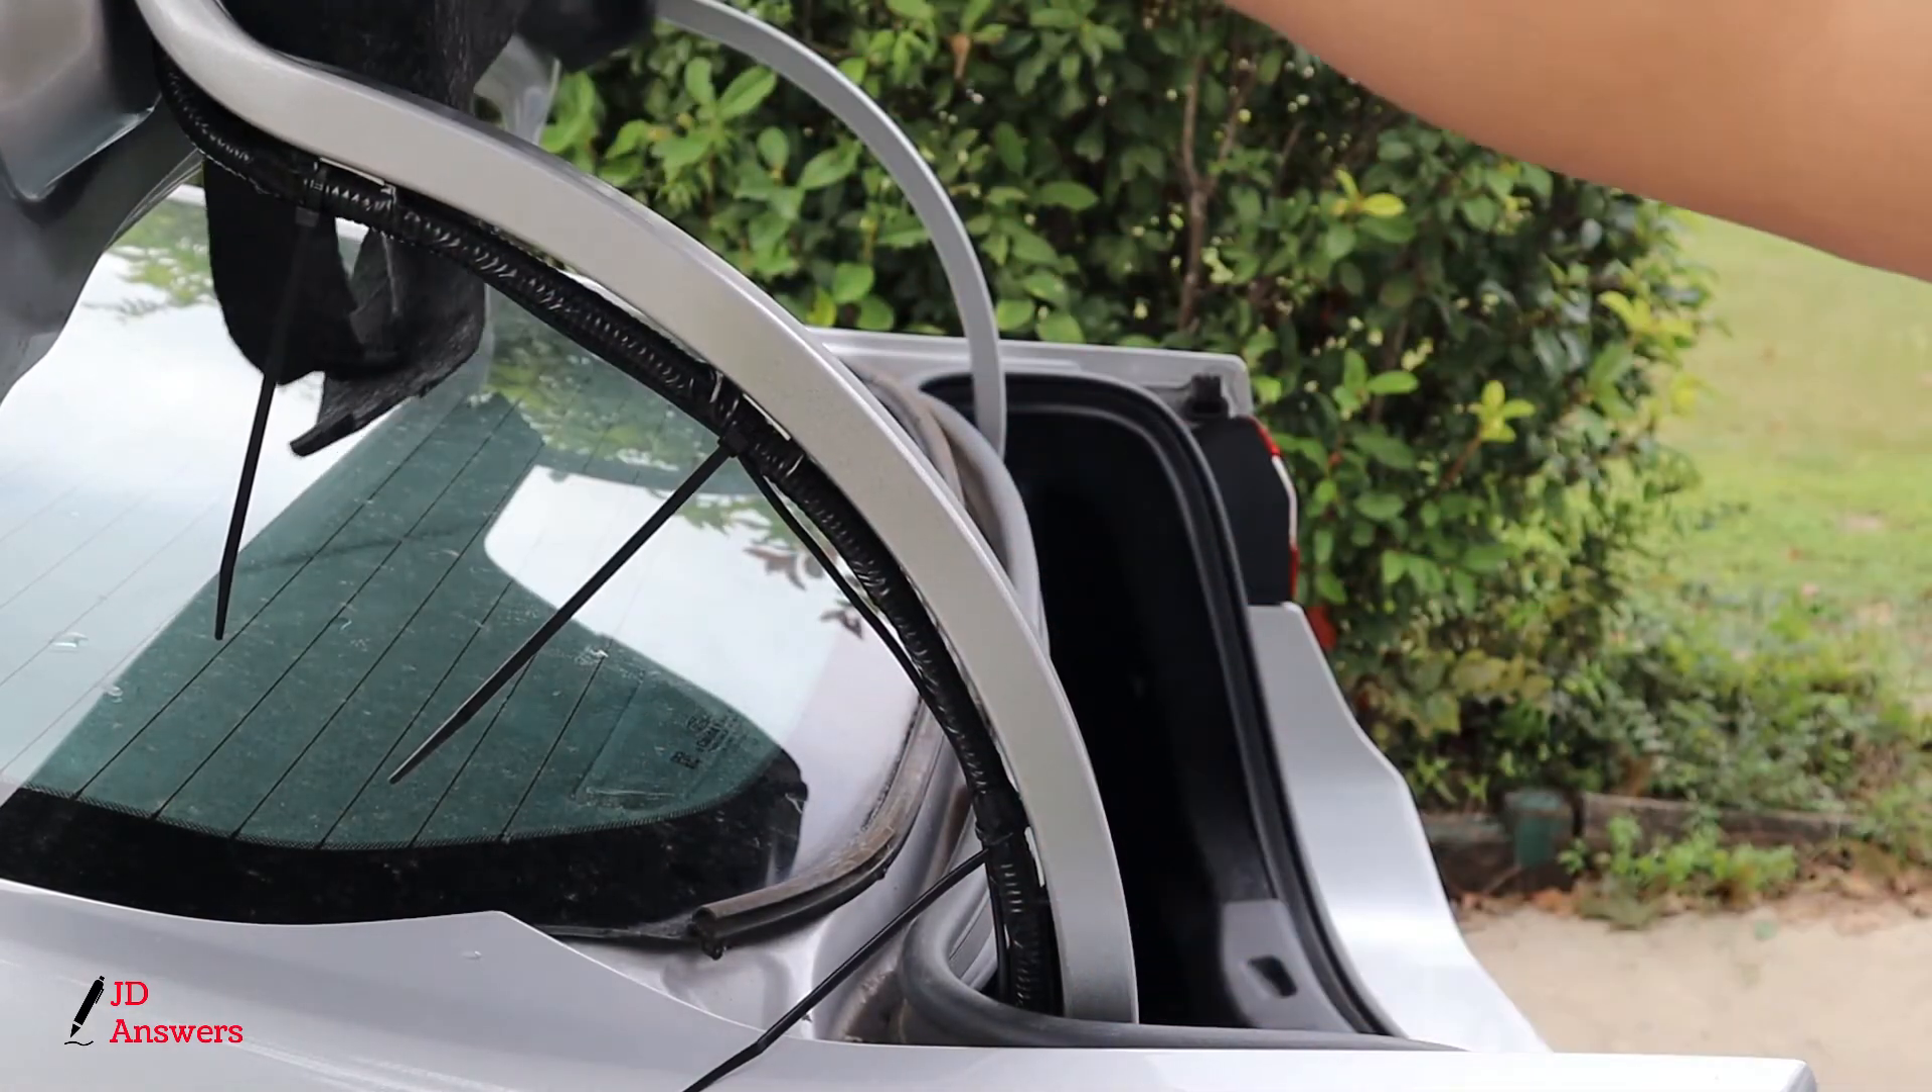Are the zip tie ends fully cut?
No.